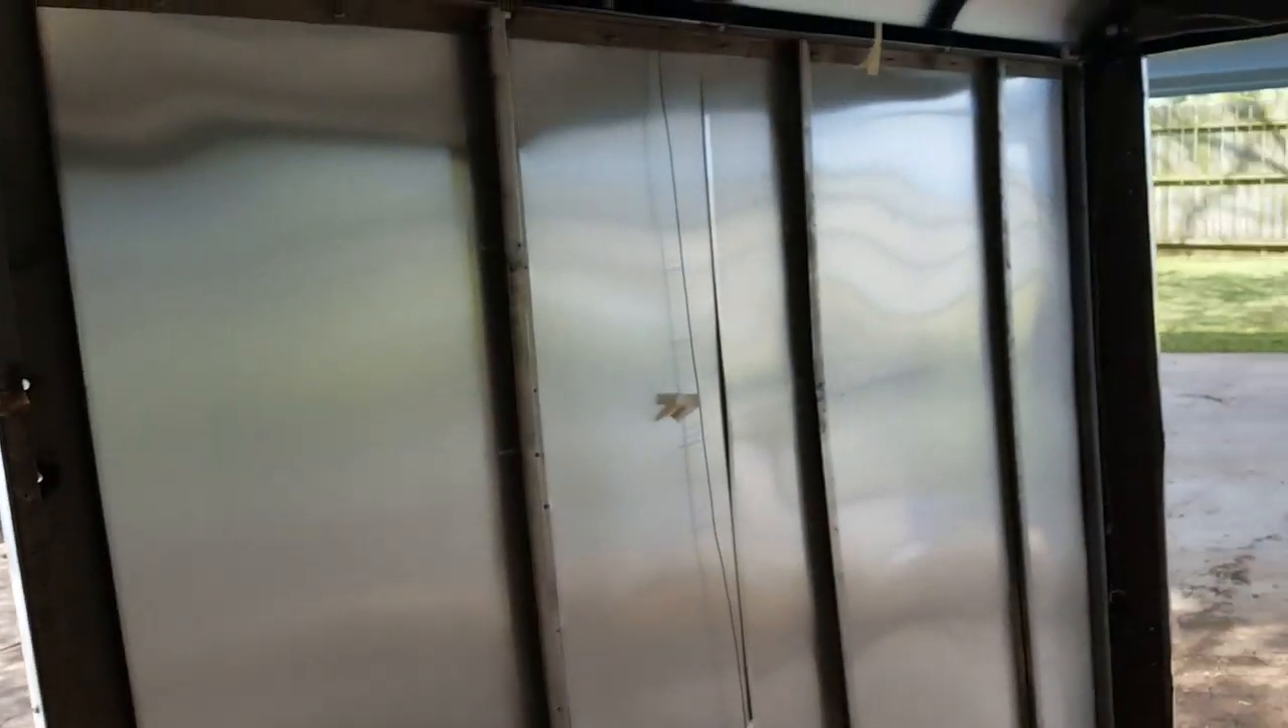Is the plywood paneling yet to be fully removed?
No.